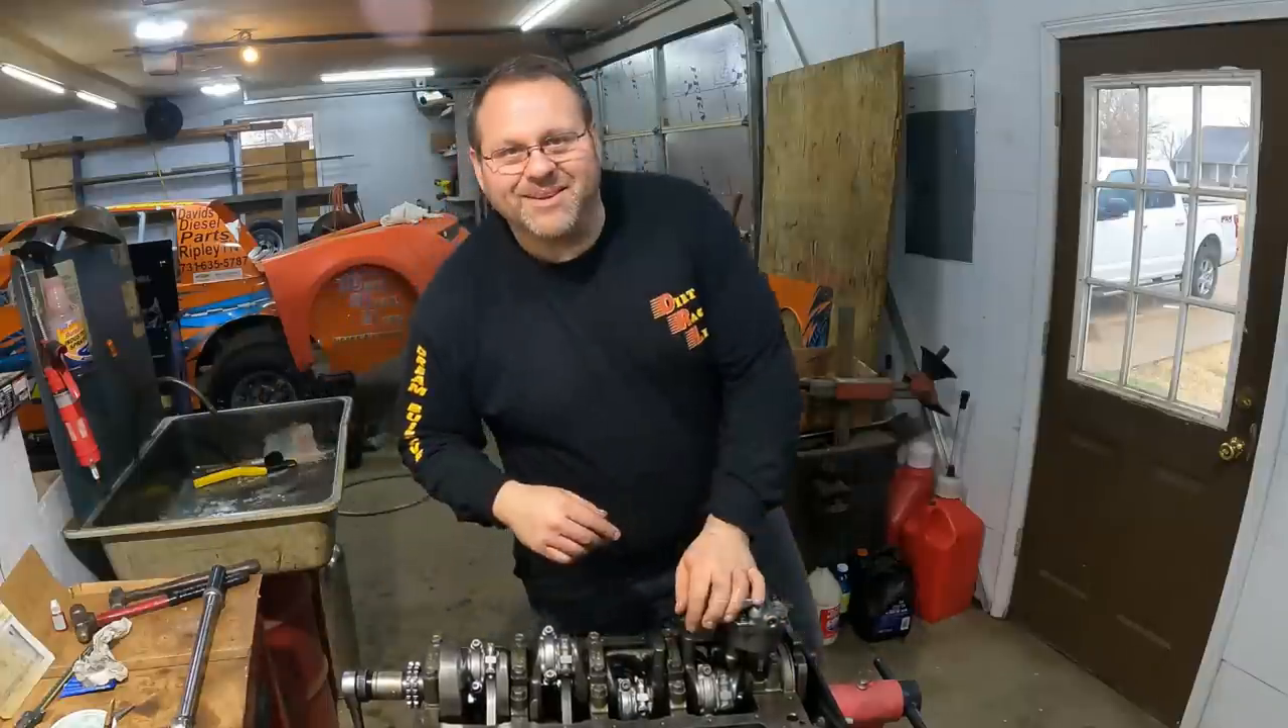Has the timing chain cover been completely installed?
No.